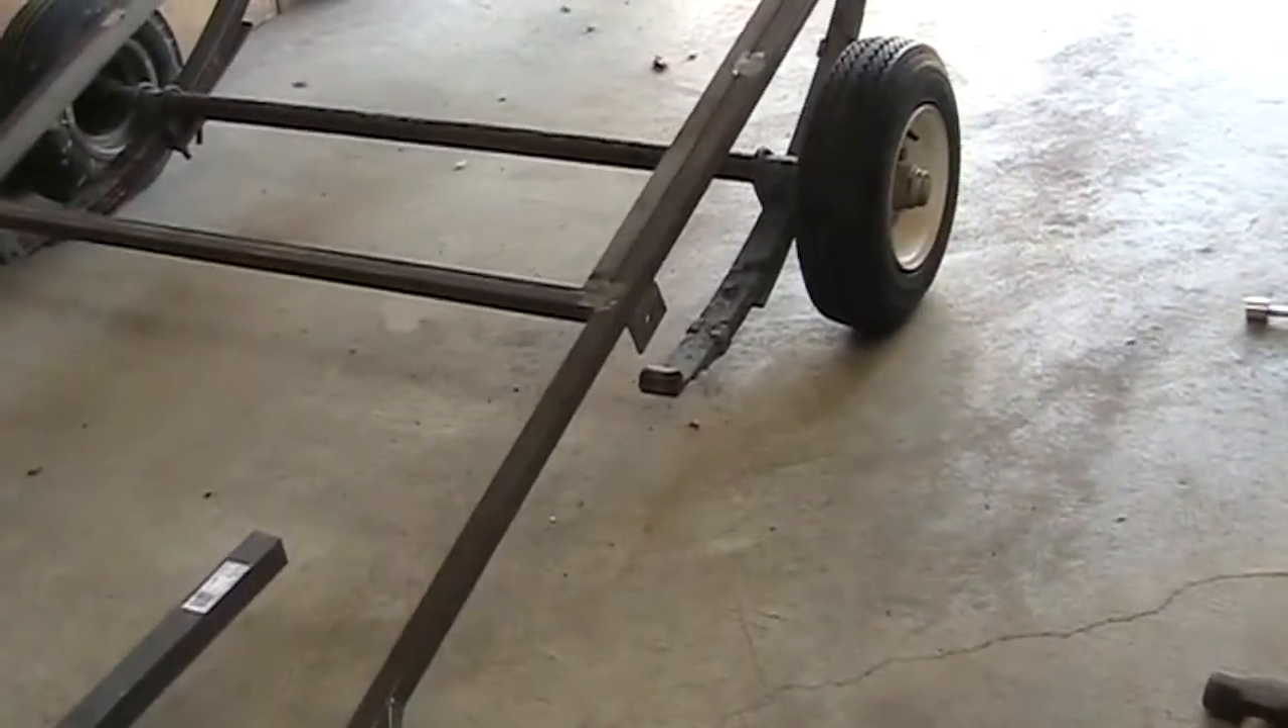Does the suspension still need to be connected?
Yes.